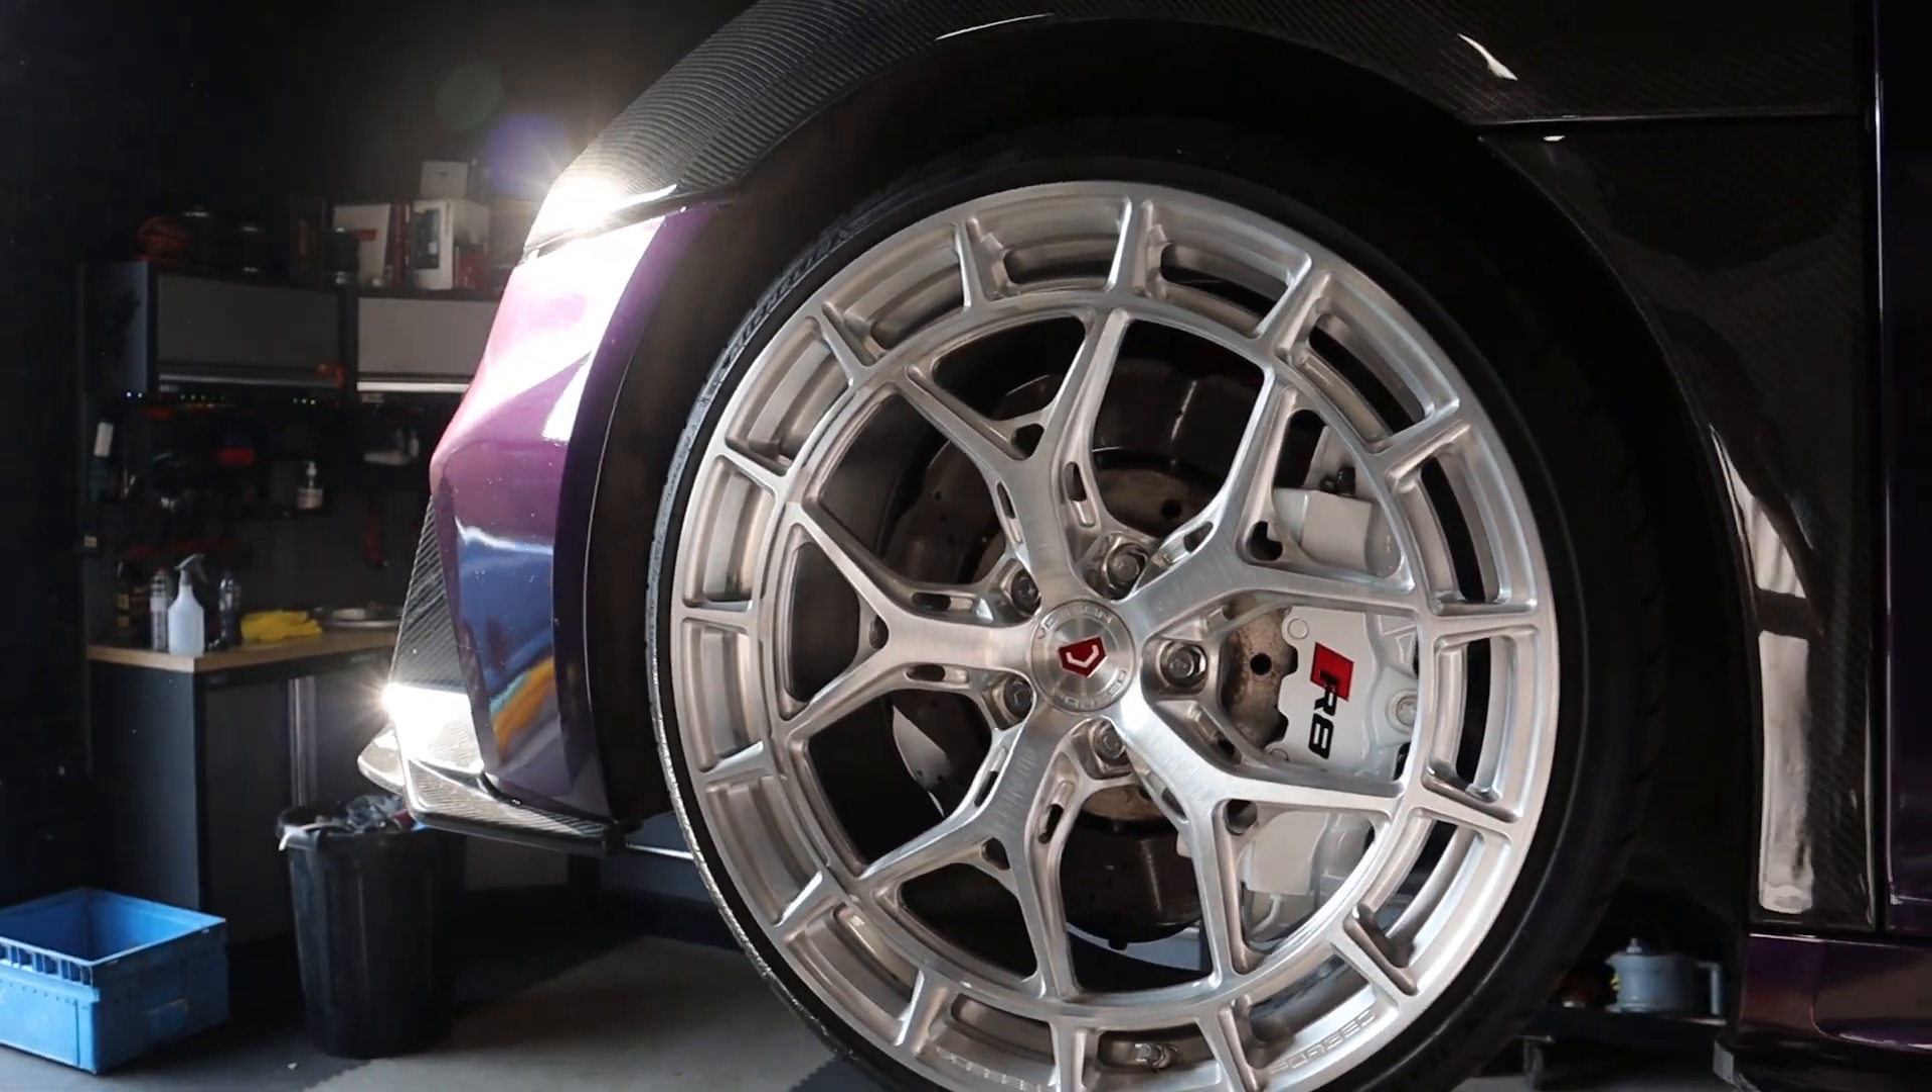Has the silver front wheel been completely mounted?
Yes.